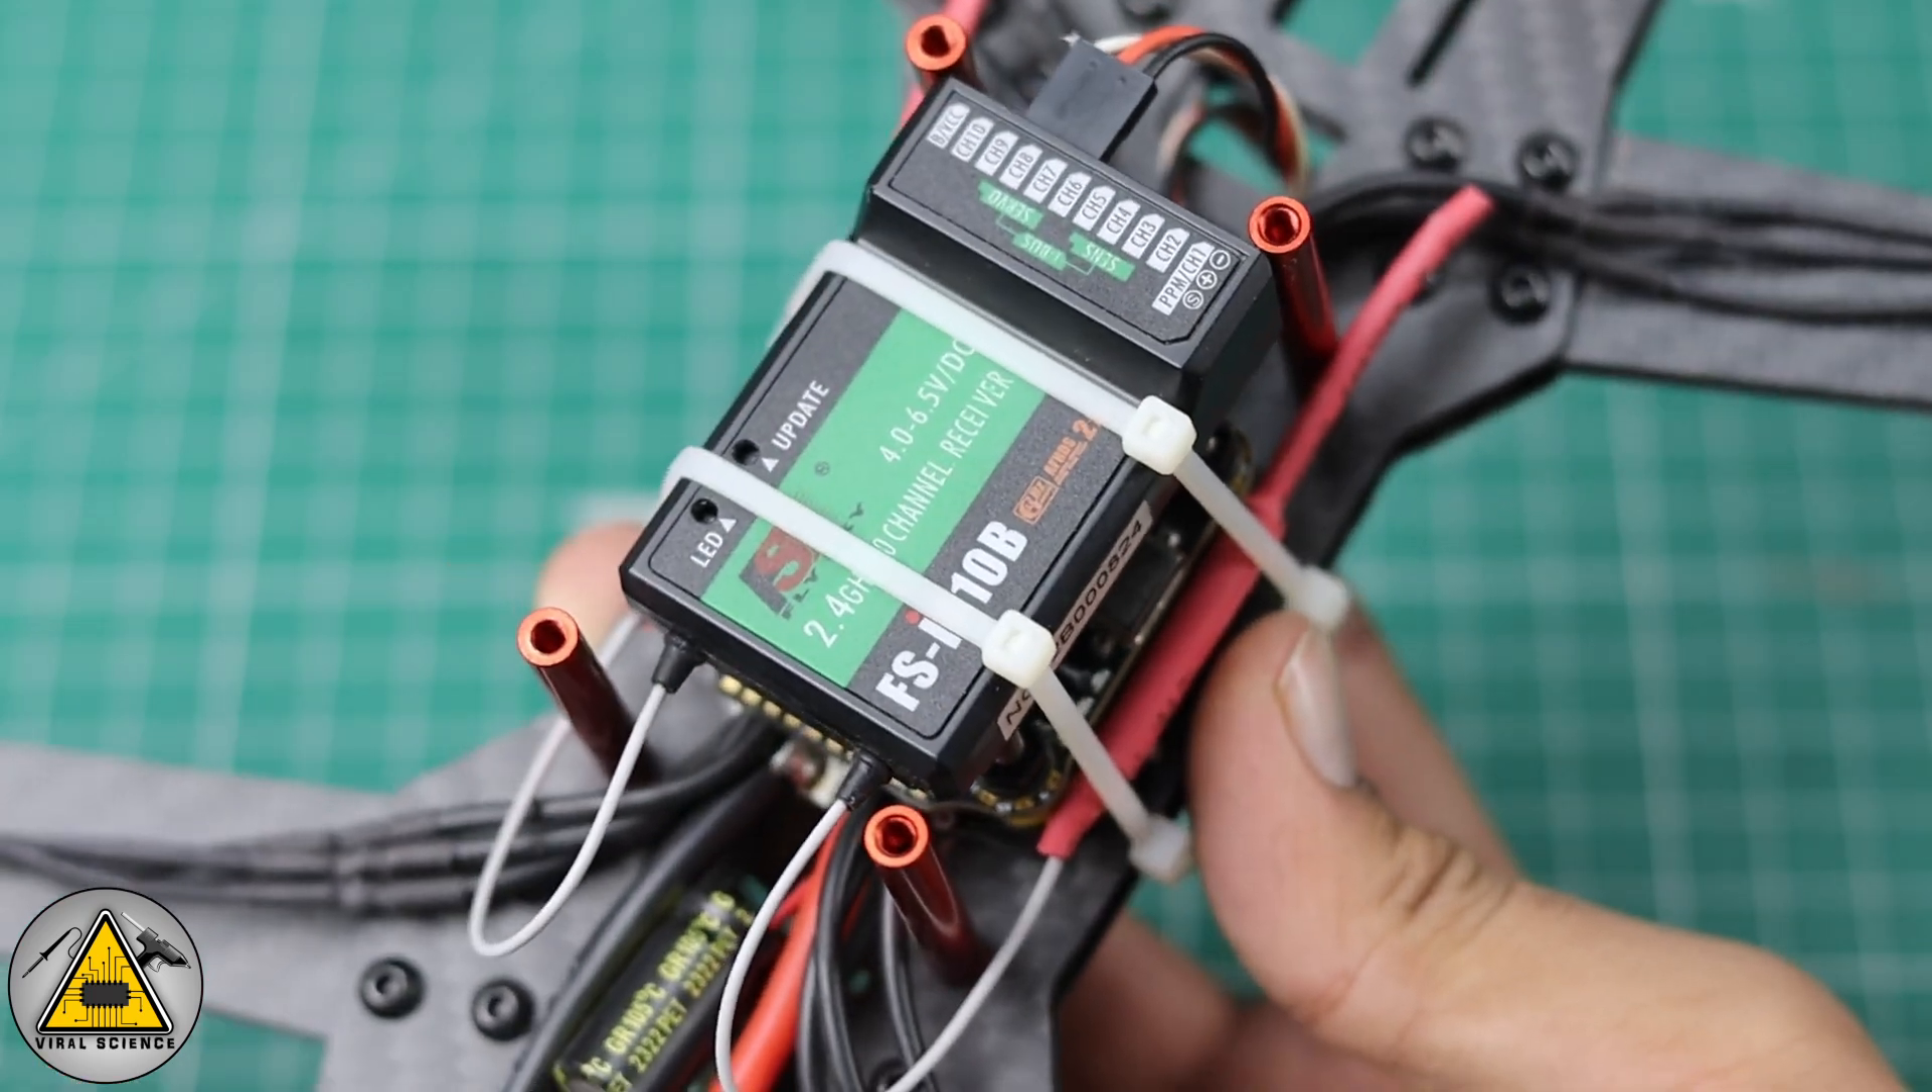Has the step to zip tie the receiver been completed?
Yes.